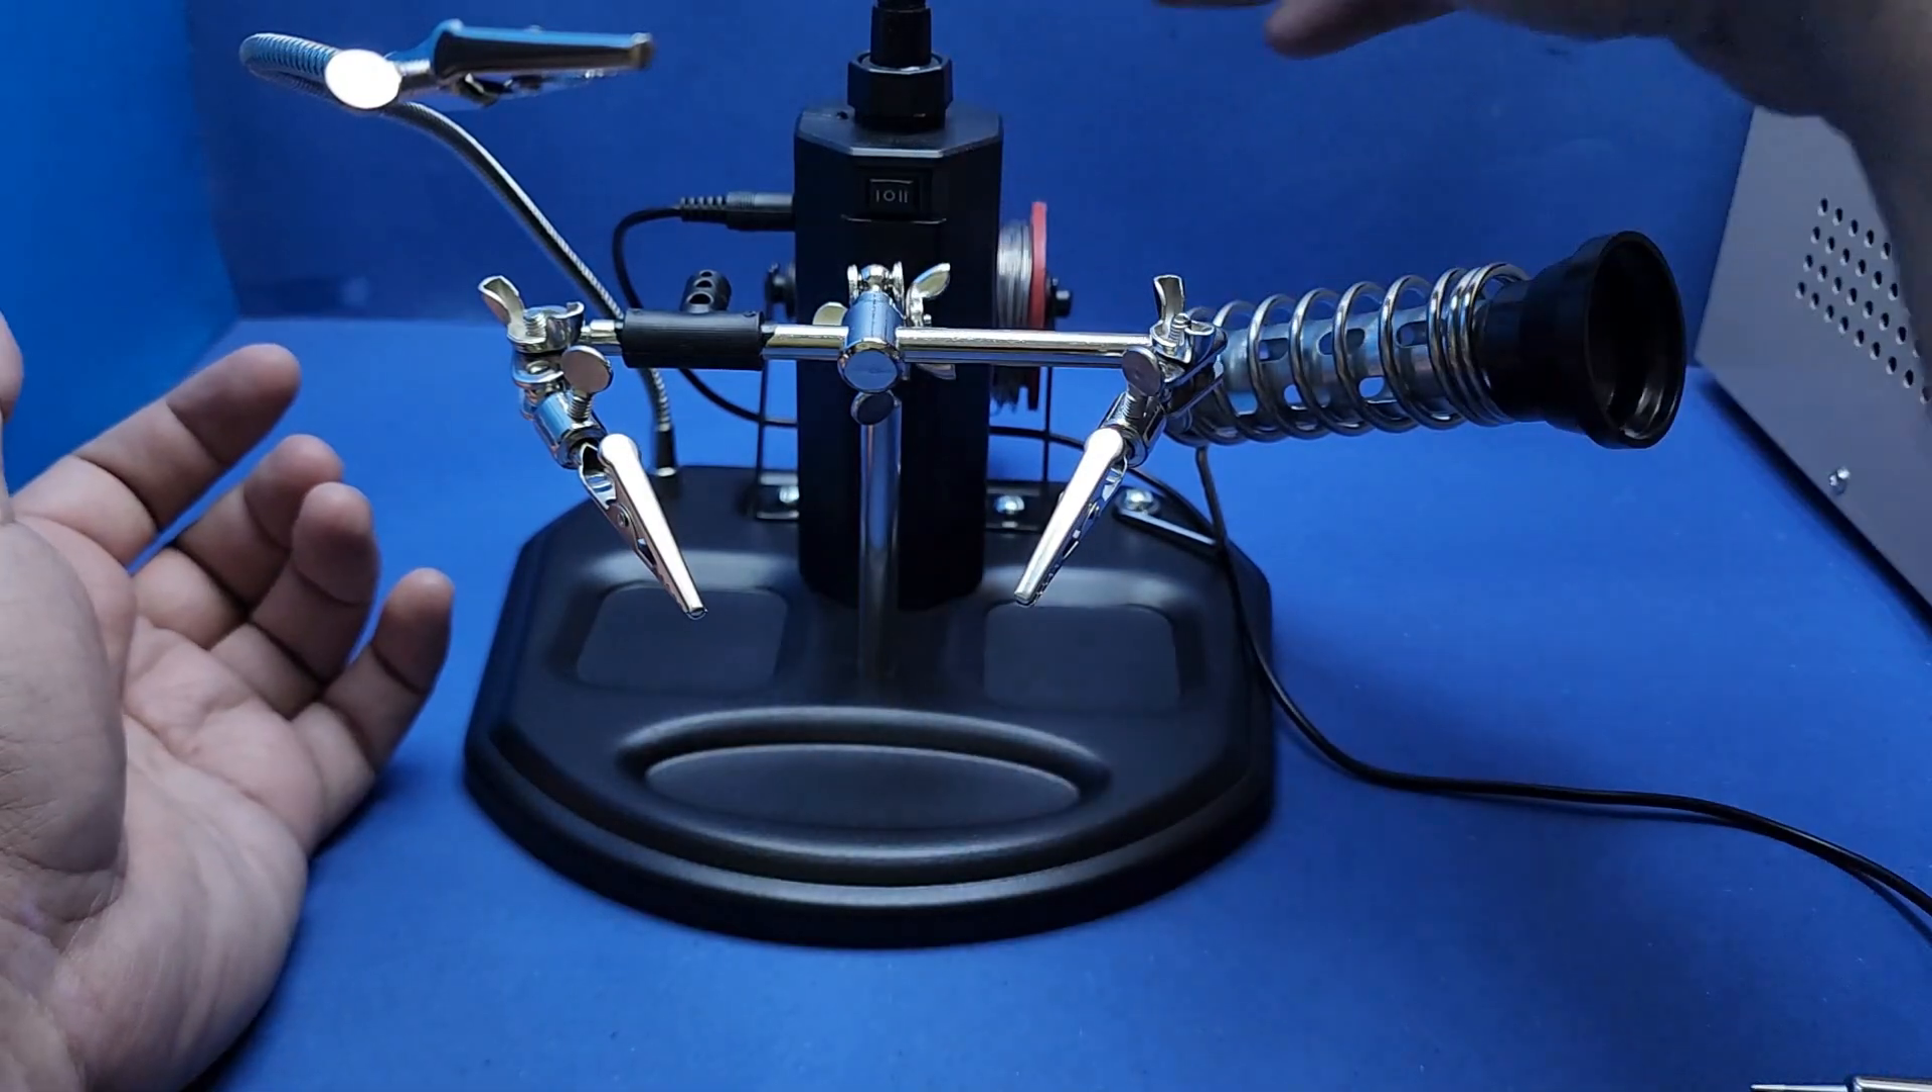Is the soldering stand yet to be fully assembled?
No.